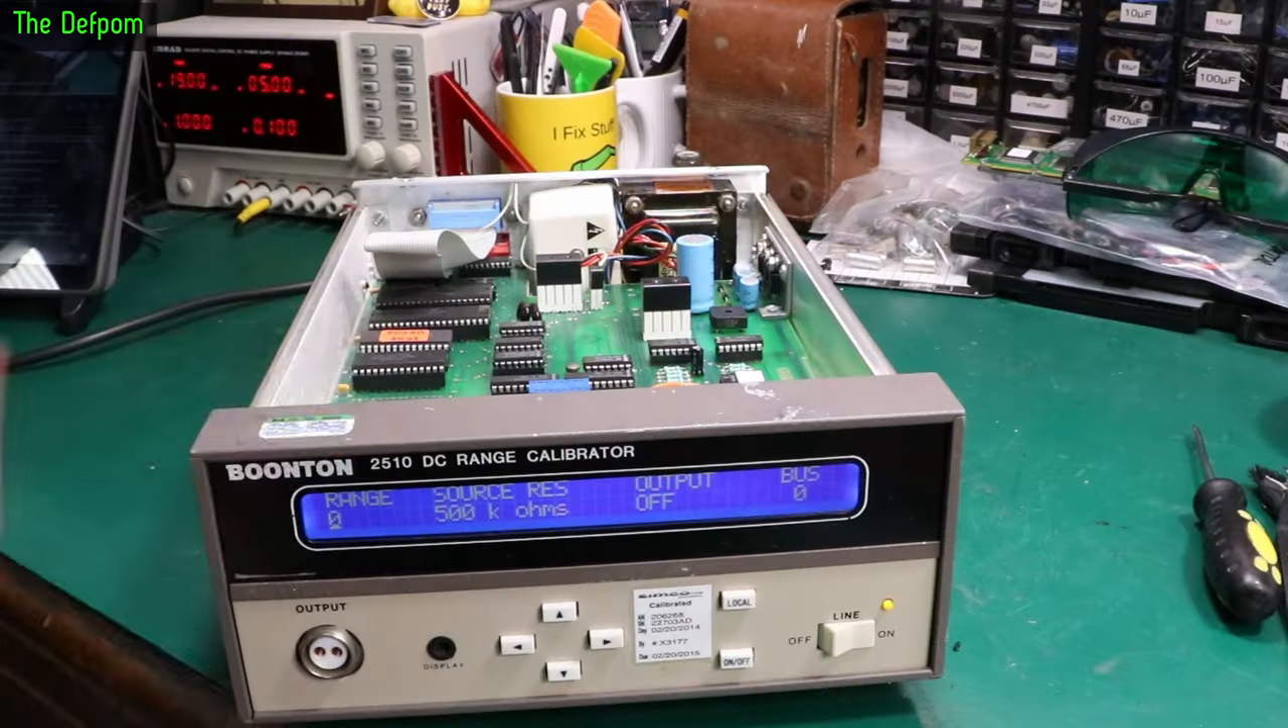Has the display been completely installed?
Yes.